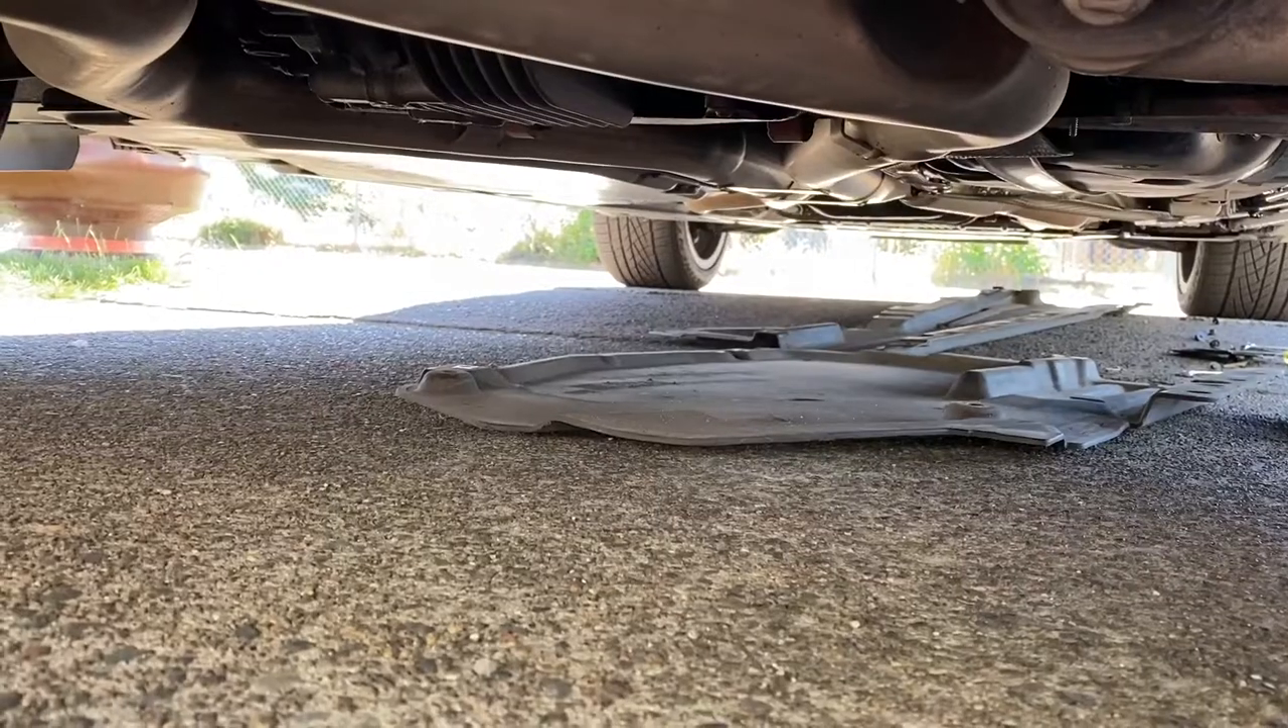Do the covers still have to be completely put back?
Yes.